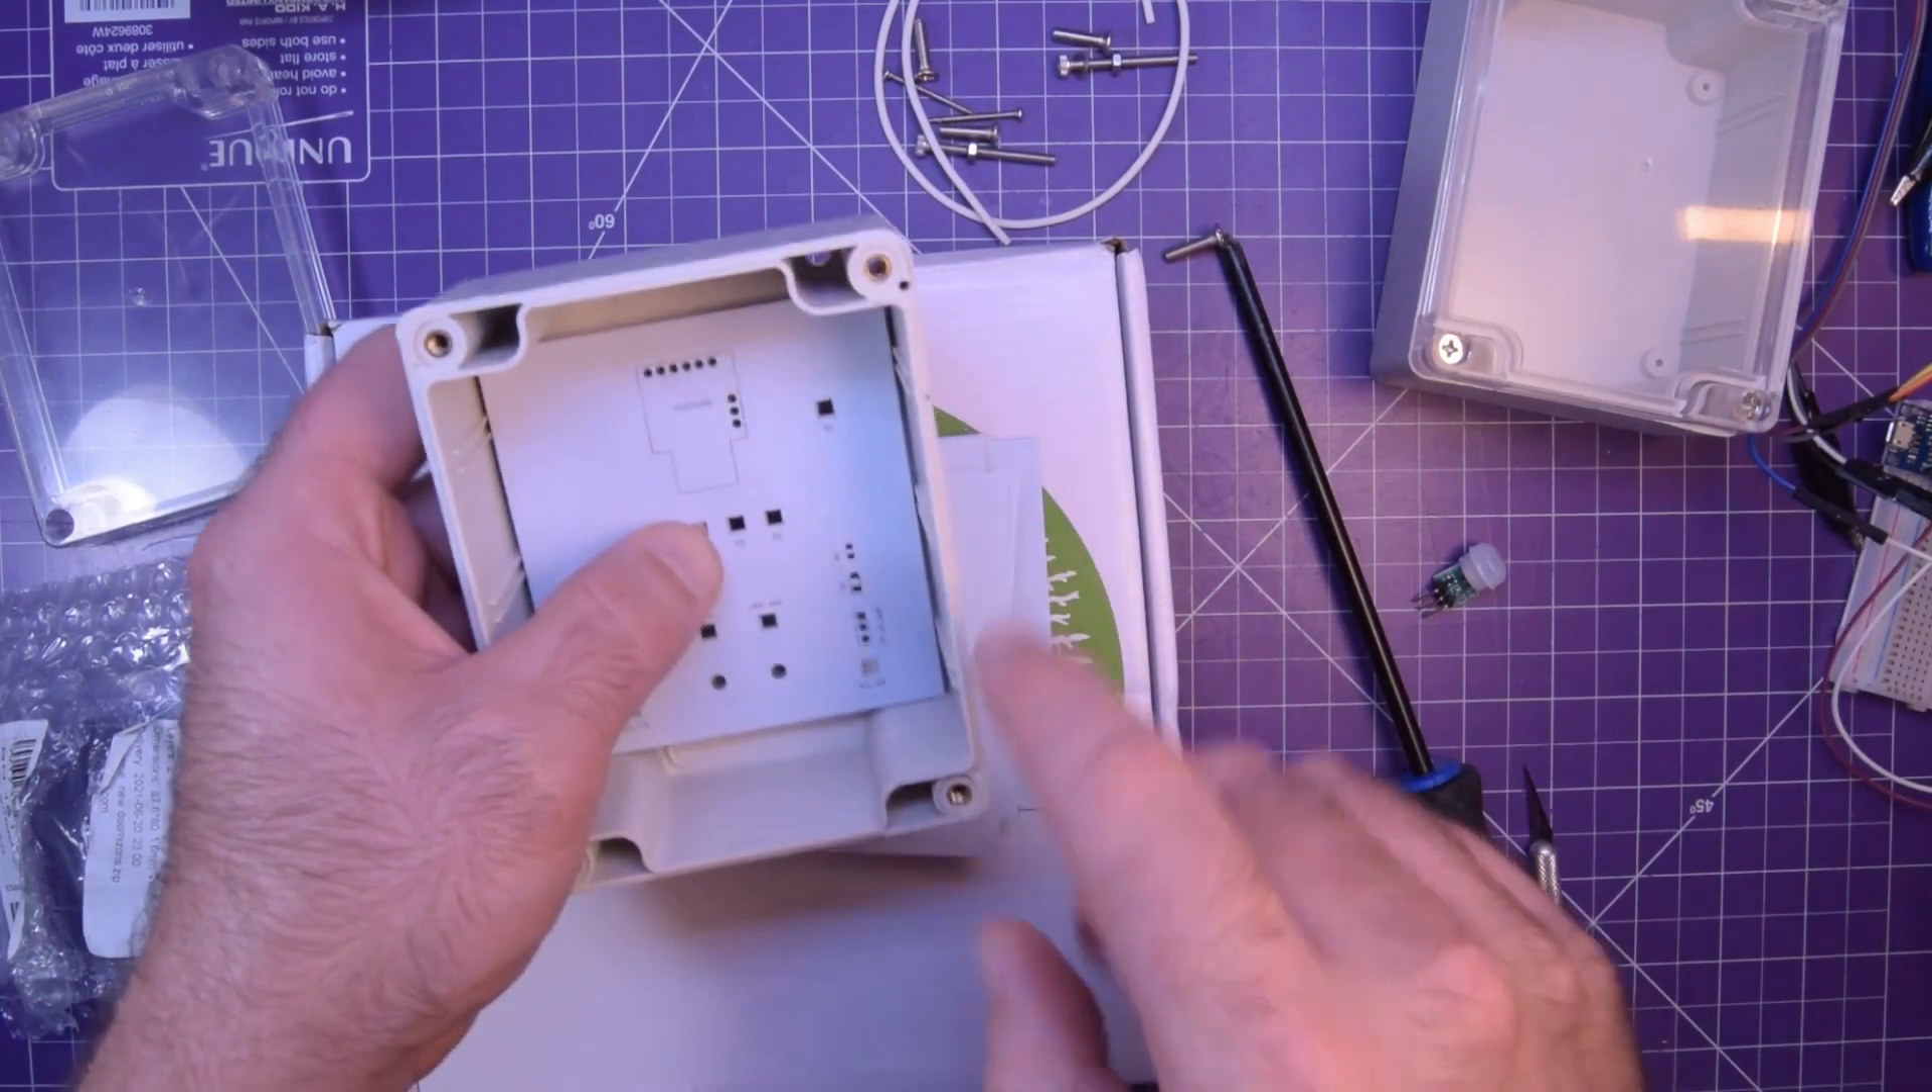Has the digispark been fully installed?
No.